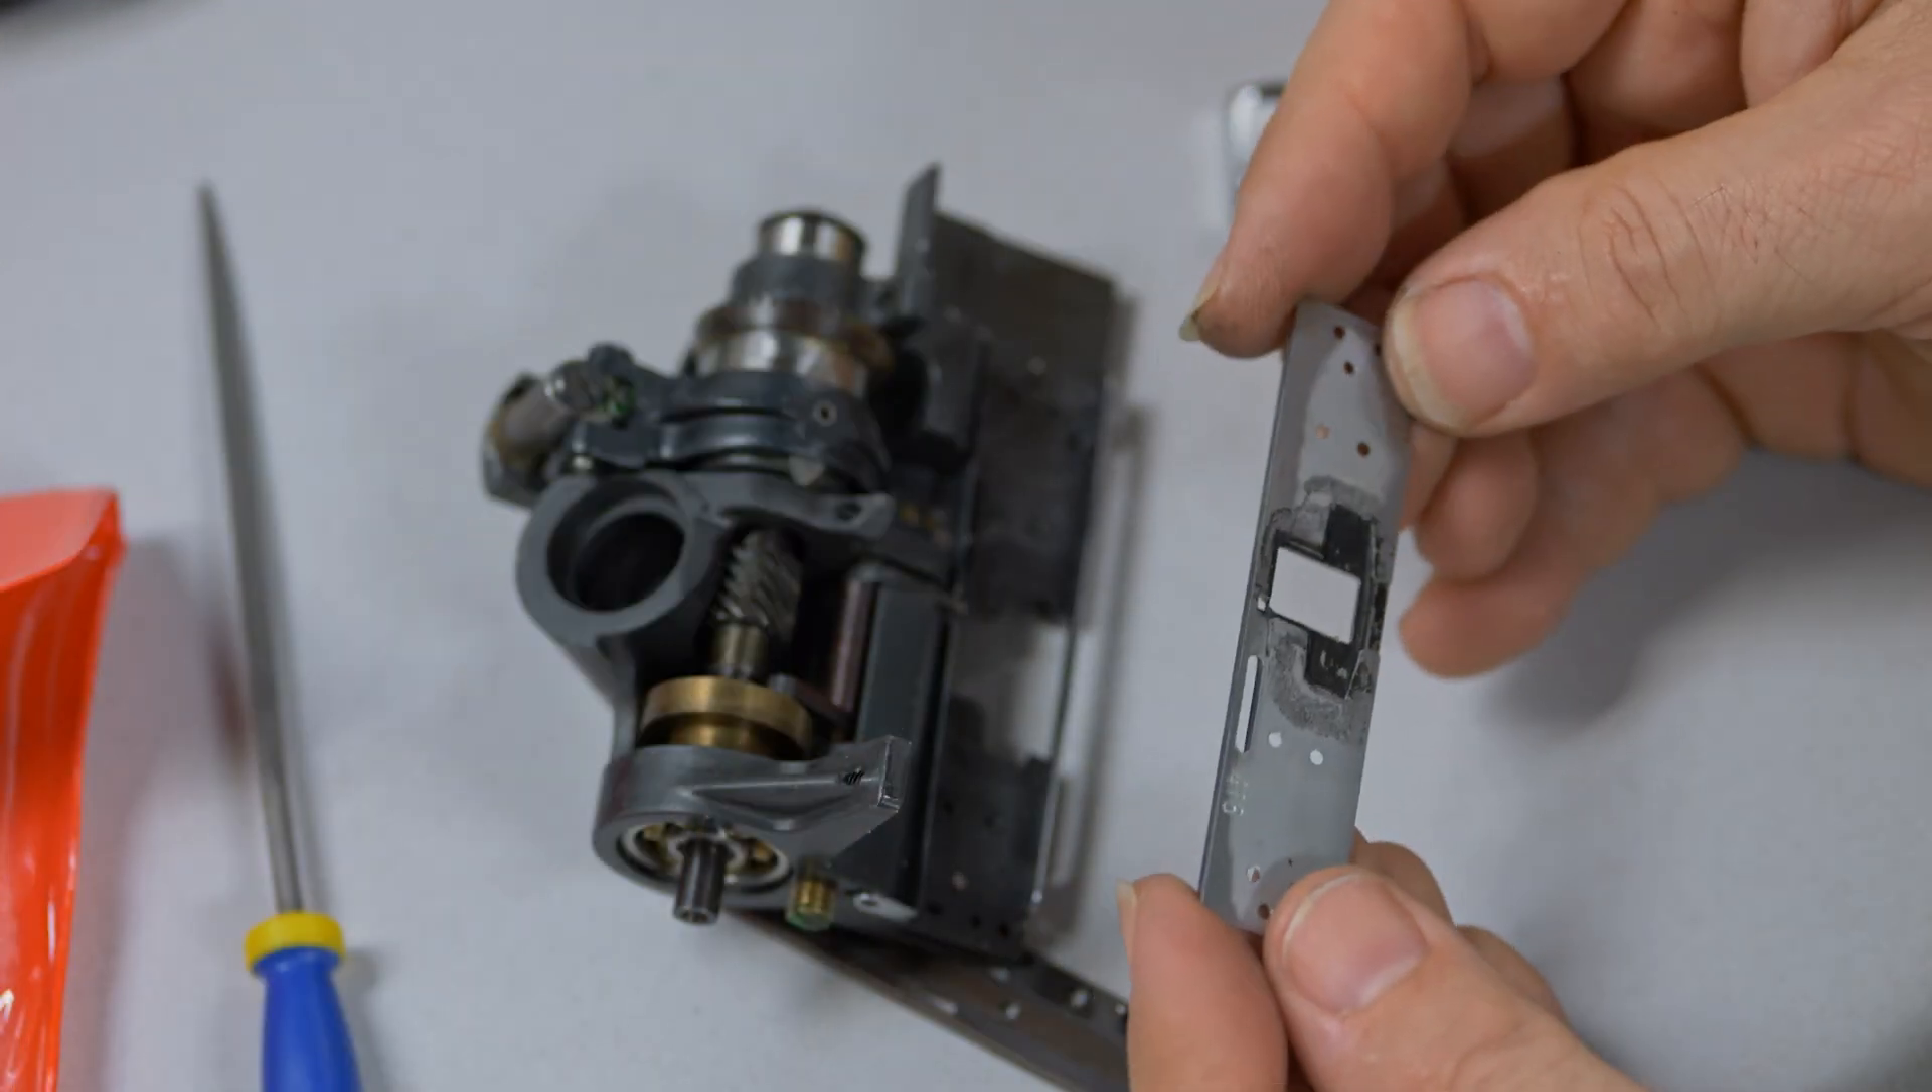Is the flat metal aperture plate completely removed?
Yes.